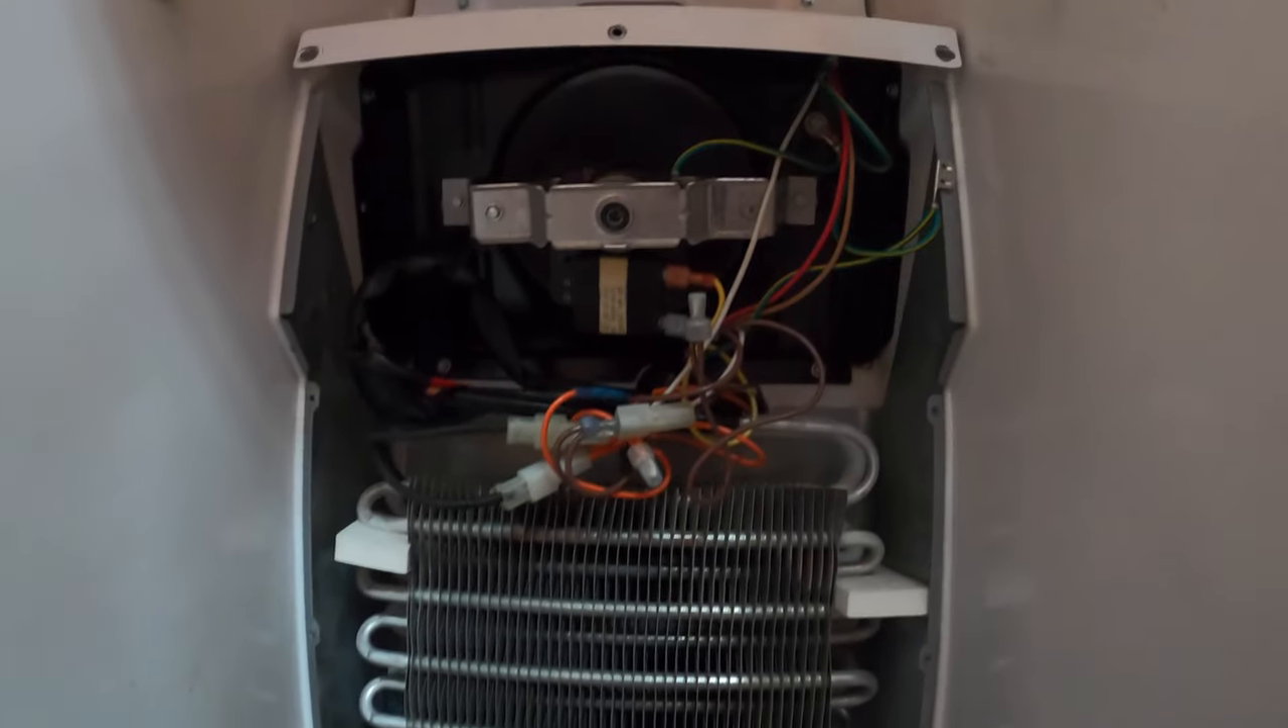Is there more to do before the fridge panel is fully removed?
No.